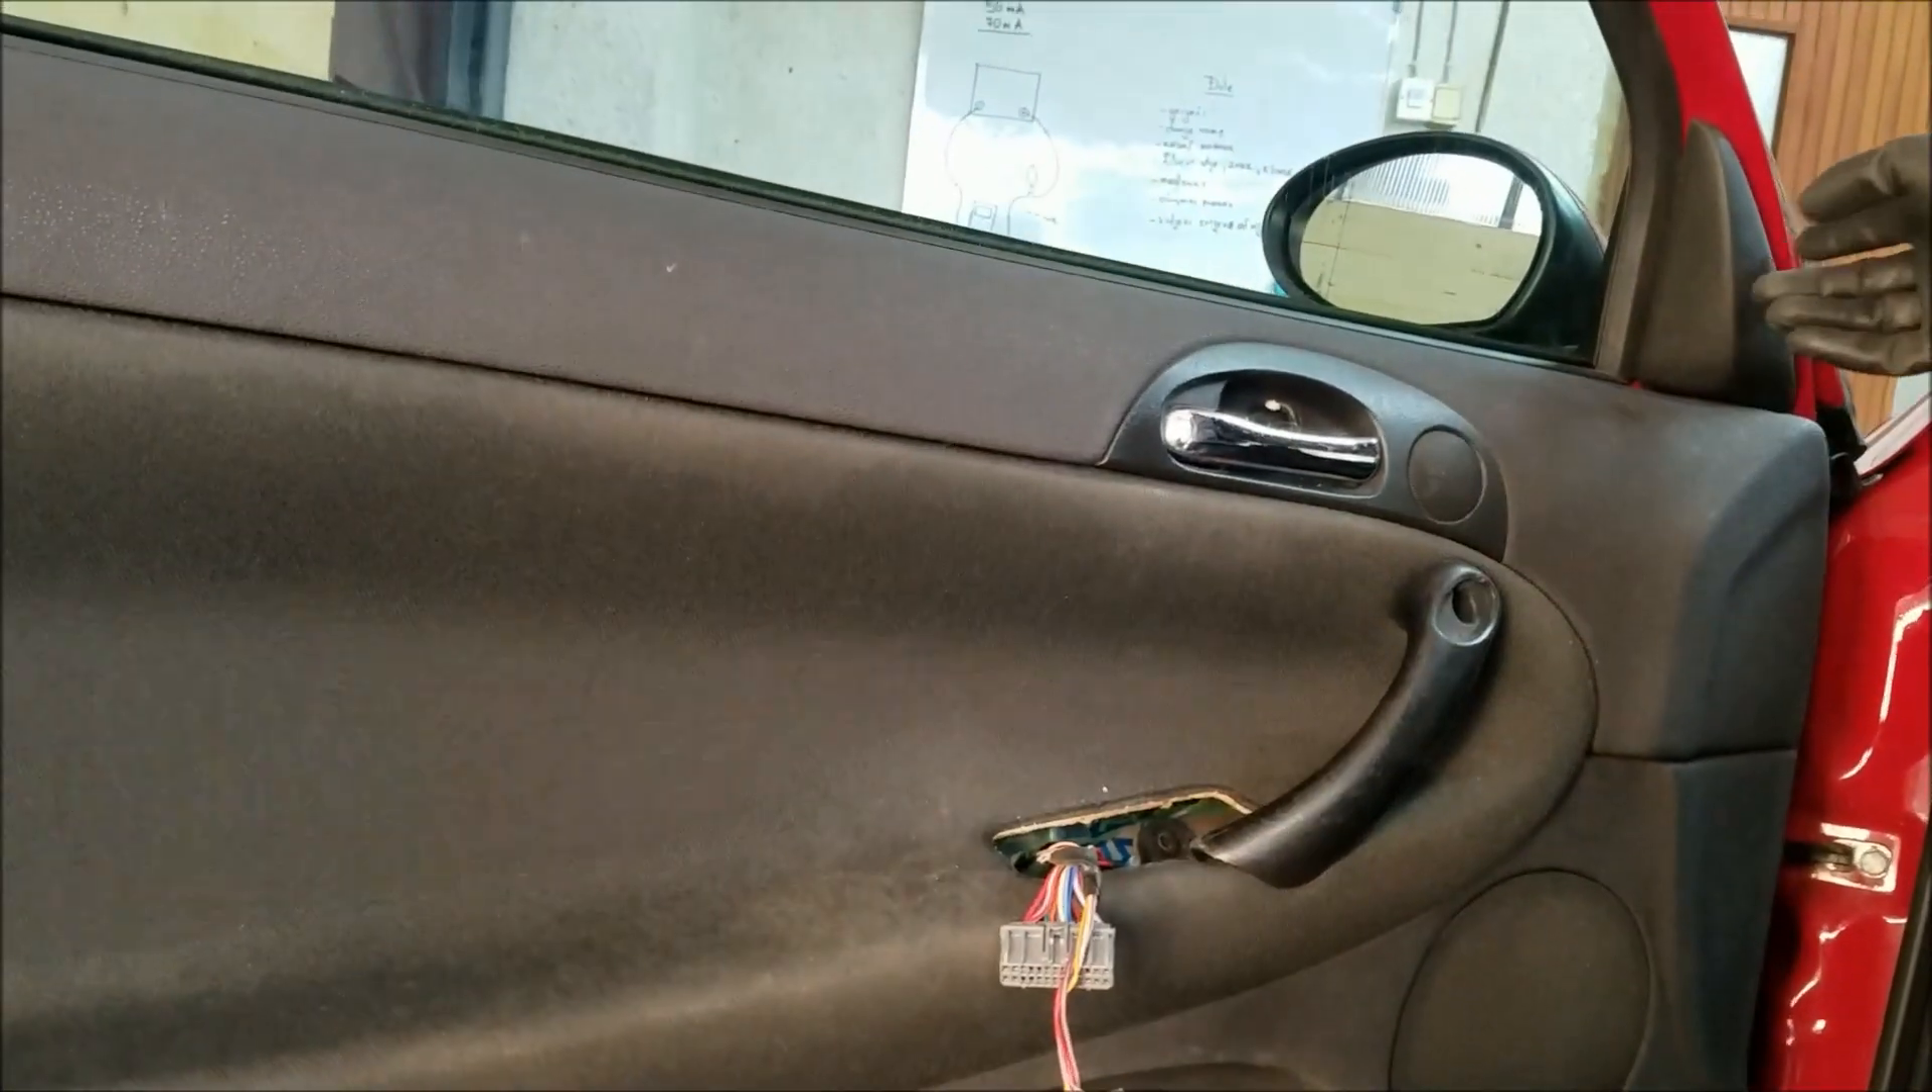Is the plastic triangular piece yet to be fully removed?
Yes.